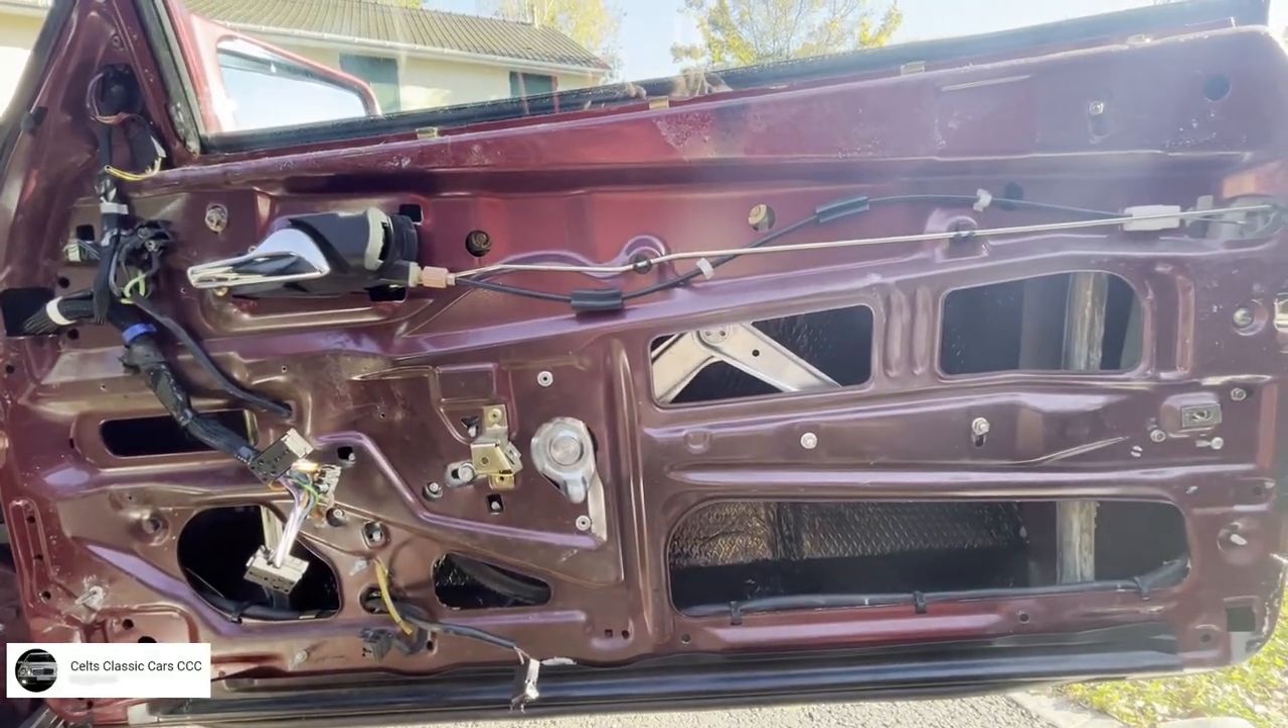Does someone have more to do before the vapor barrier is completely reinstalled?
Yes.